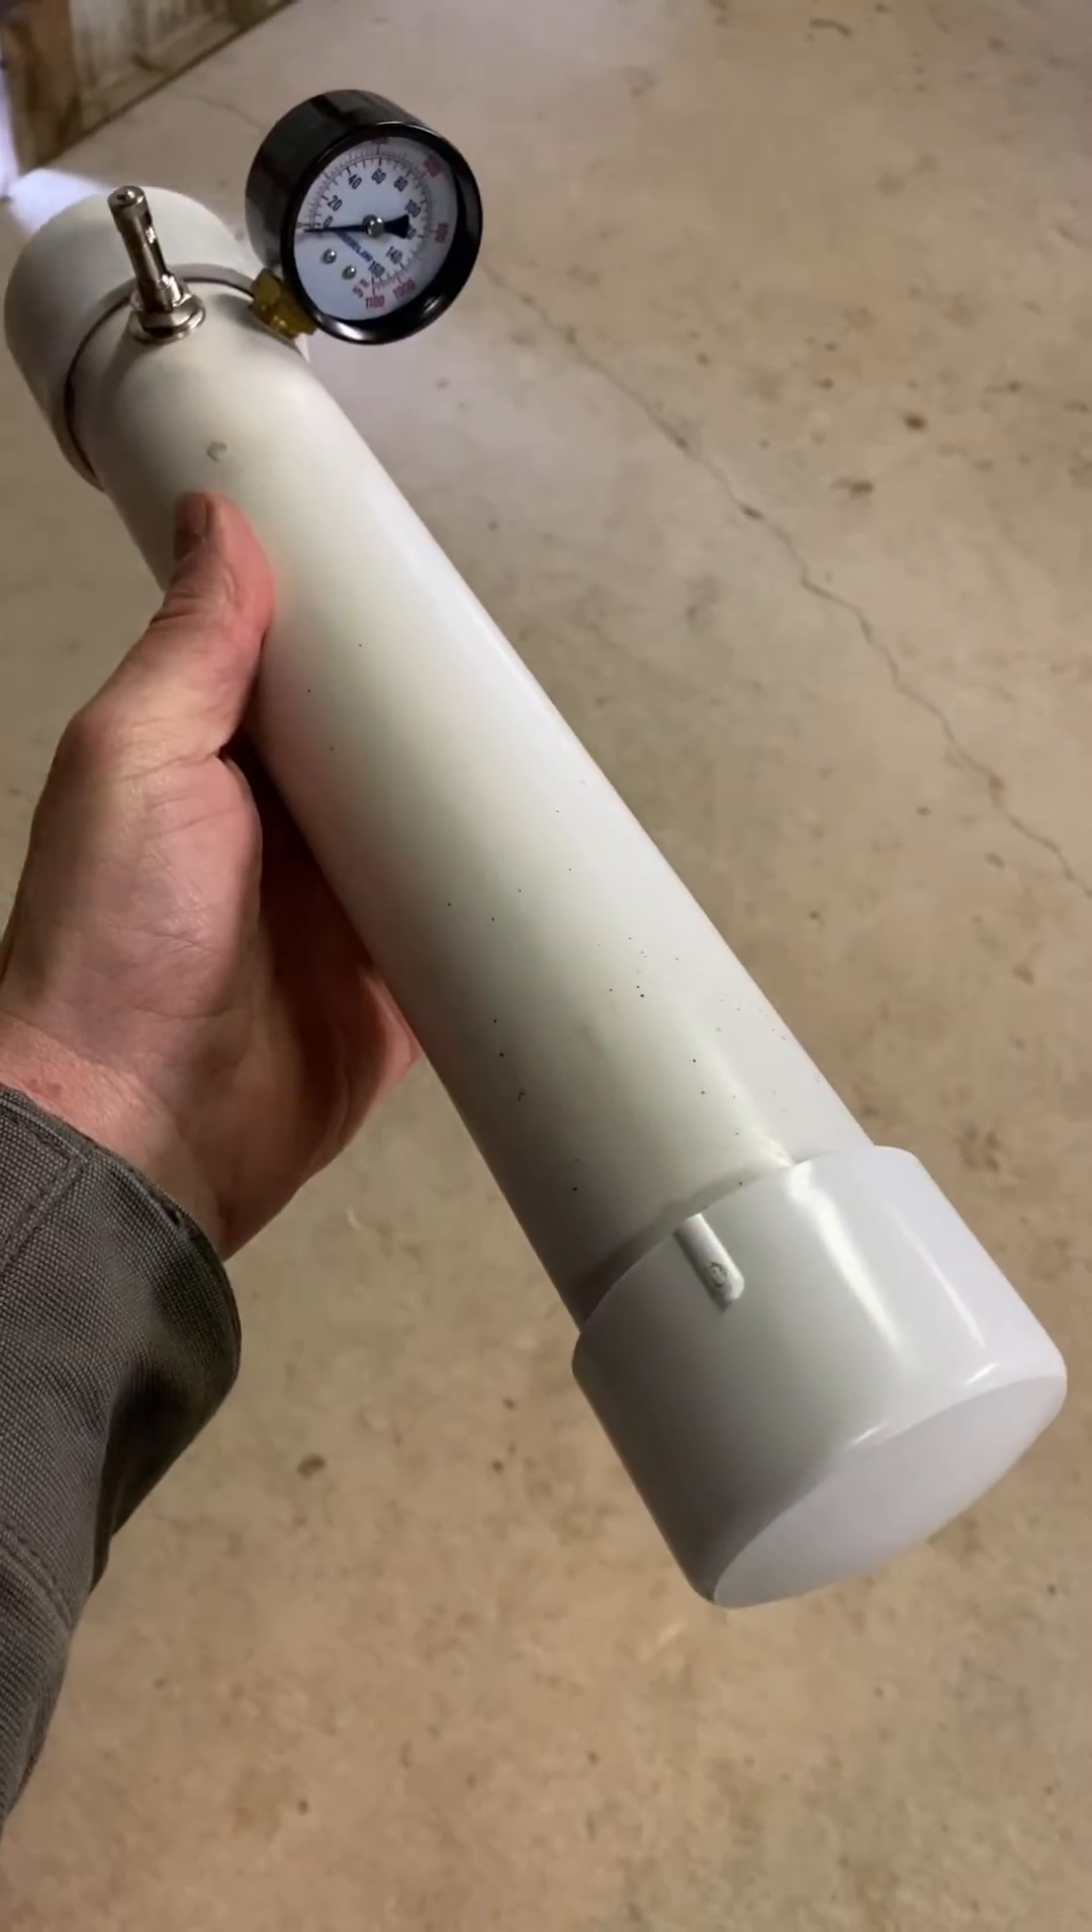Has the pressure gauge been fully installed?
Yes.